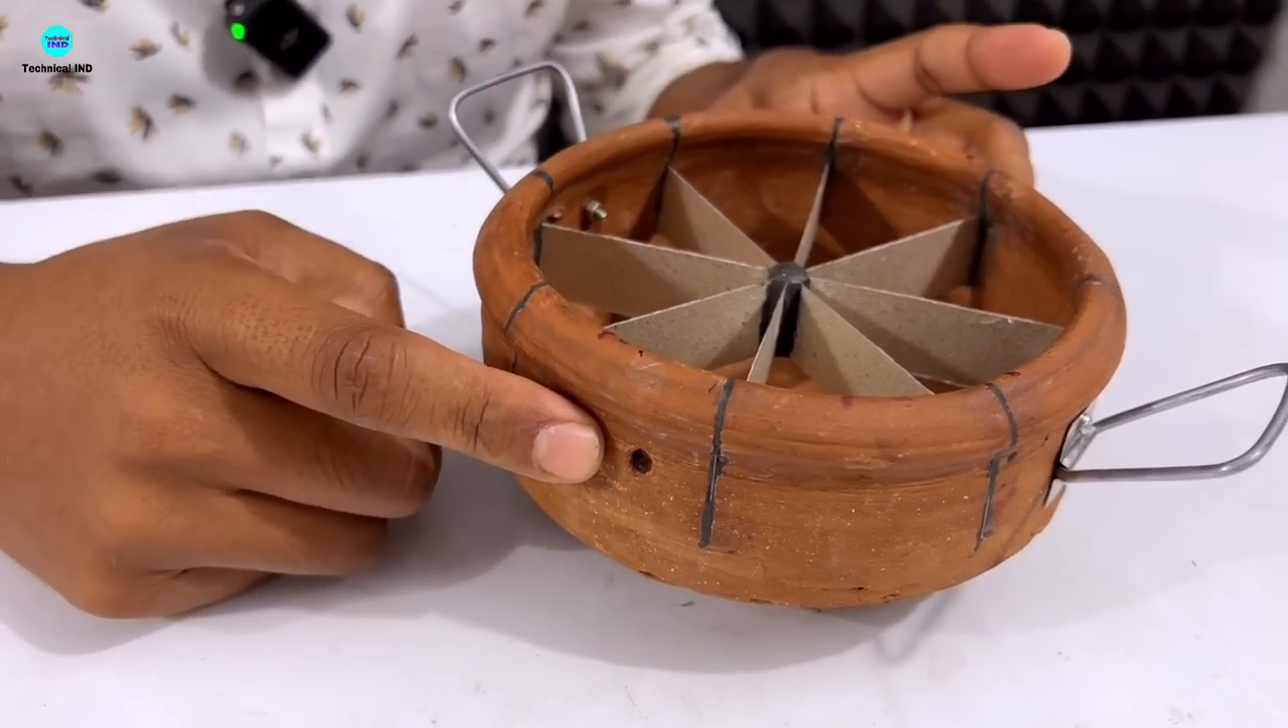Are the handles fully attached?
Yes.